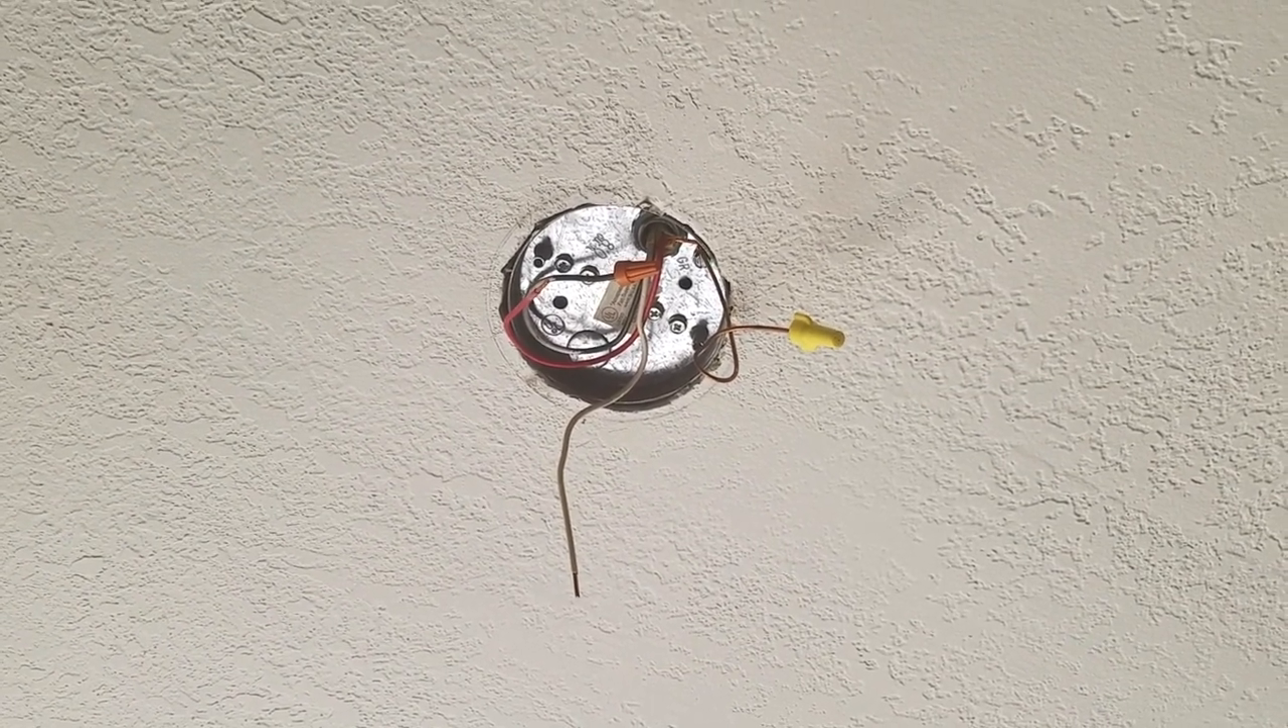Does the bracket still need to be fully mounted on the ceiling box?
Yes.